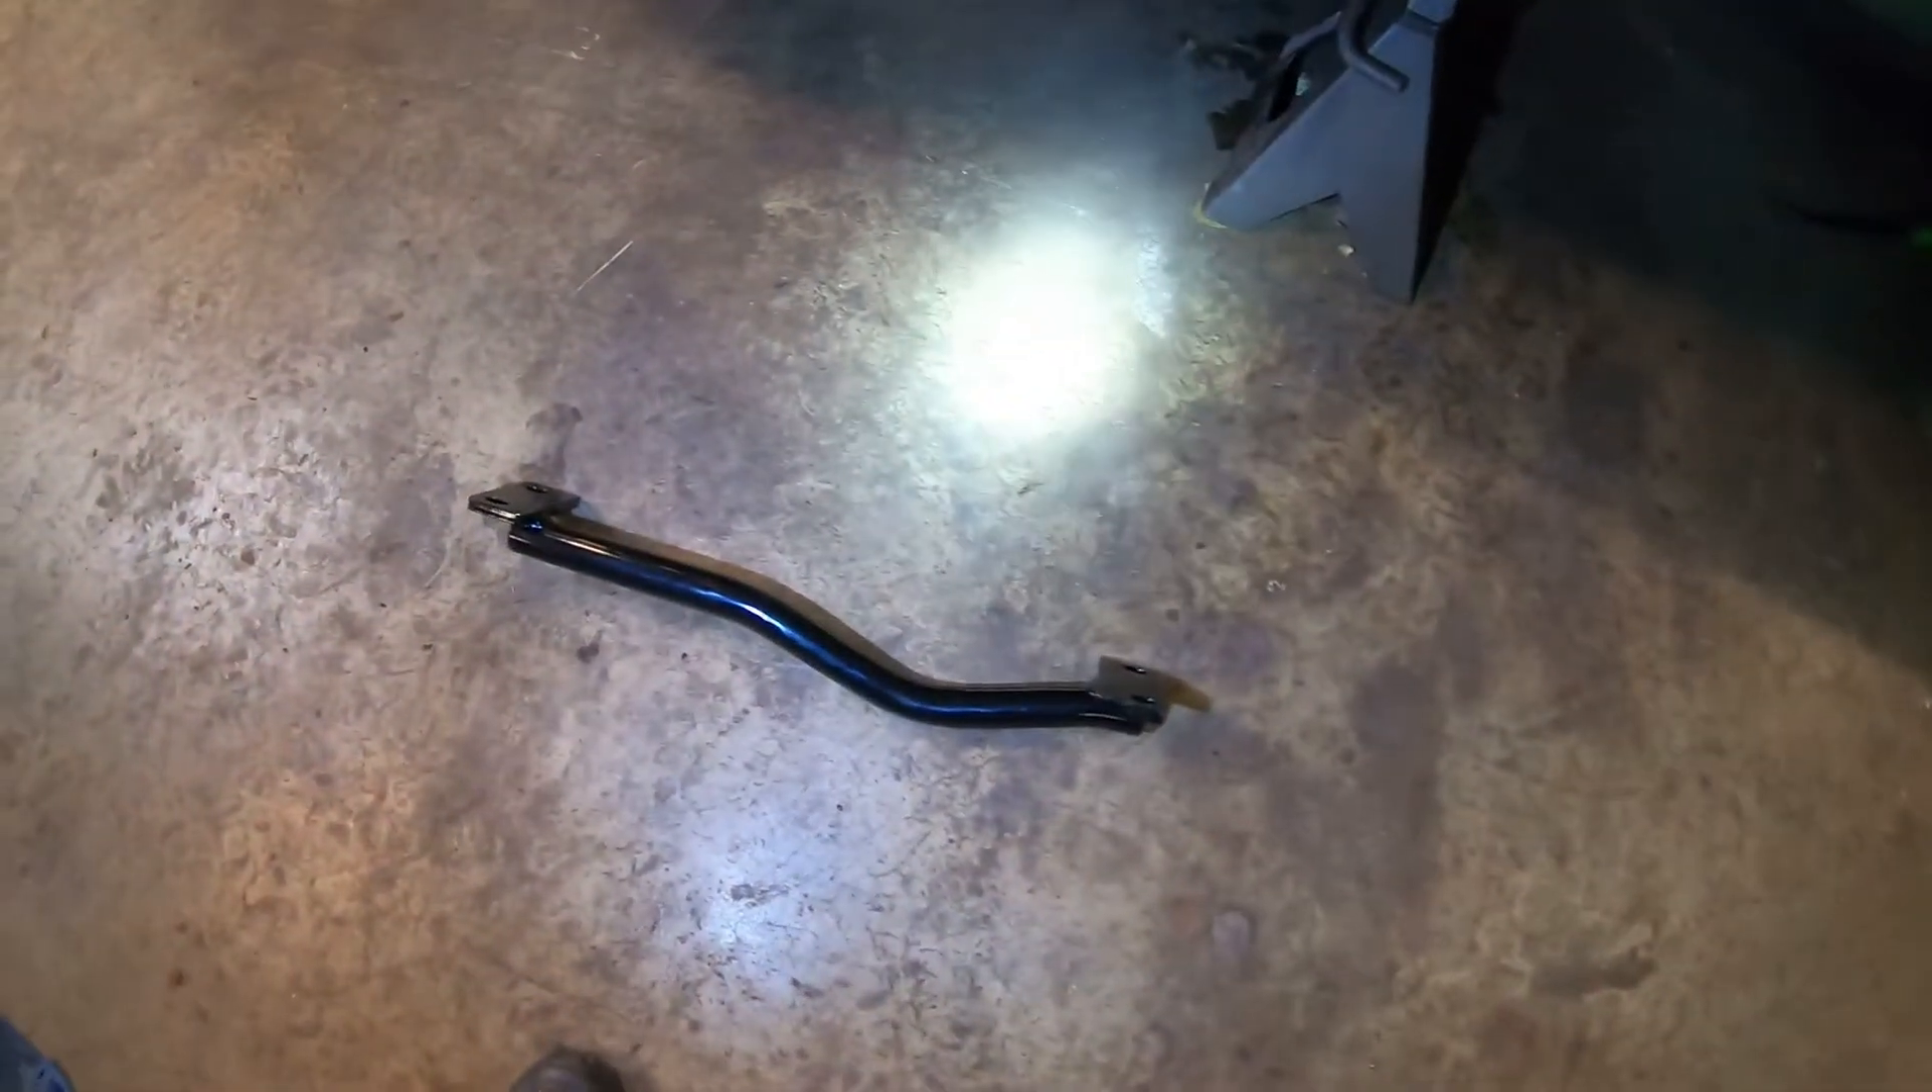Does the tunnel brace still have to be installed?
Yes.